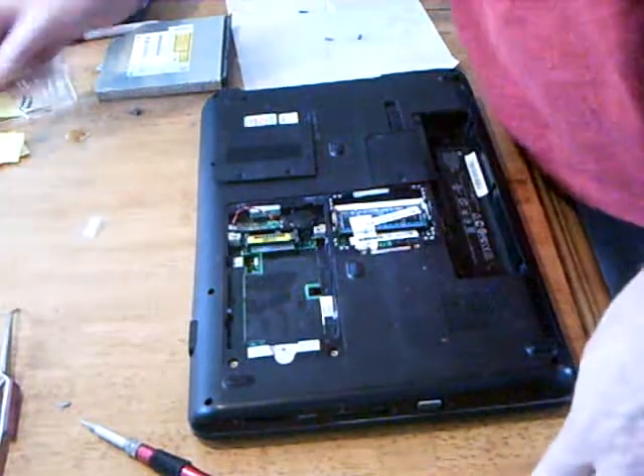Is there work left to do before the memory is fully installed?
No.